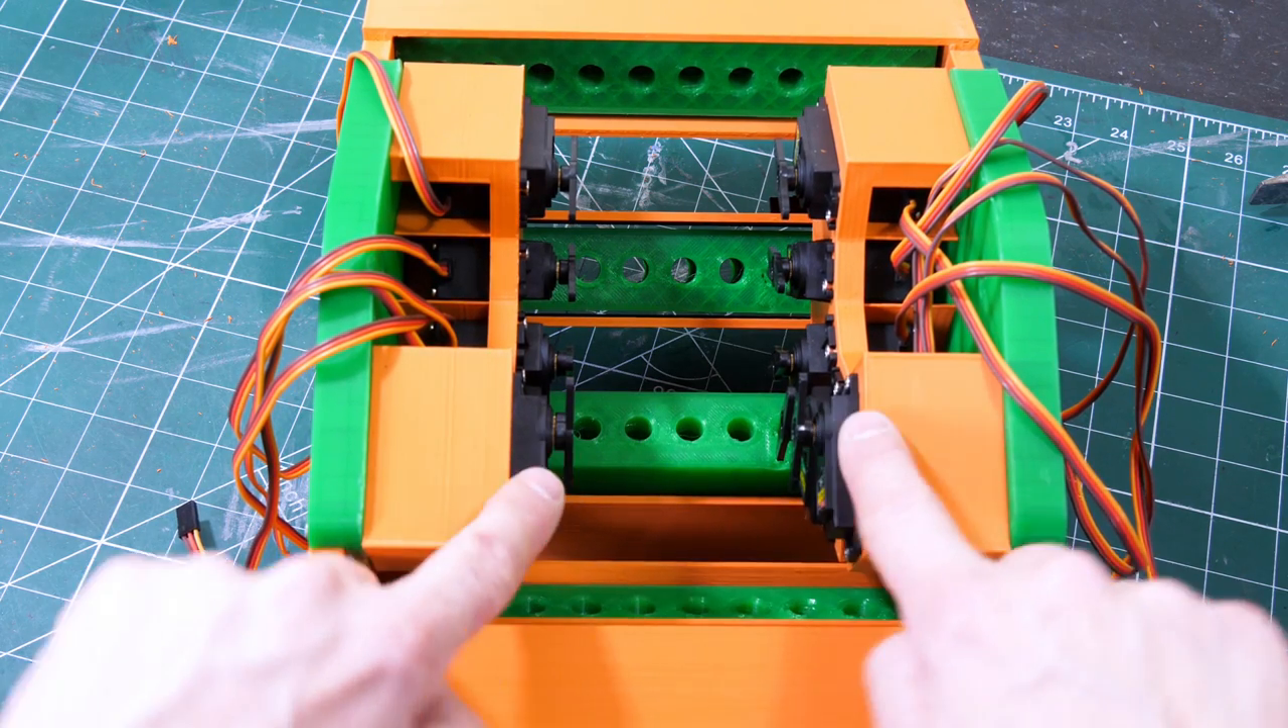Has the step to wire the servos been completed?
No.